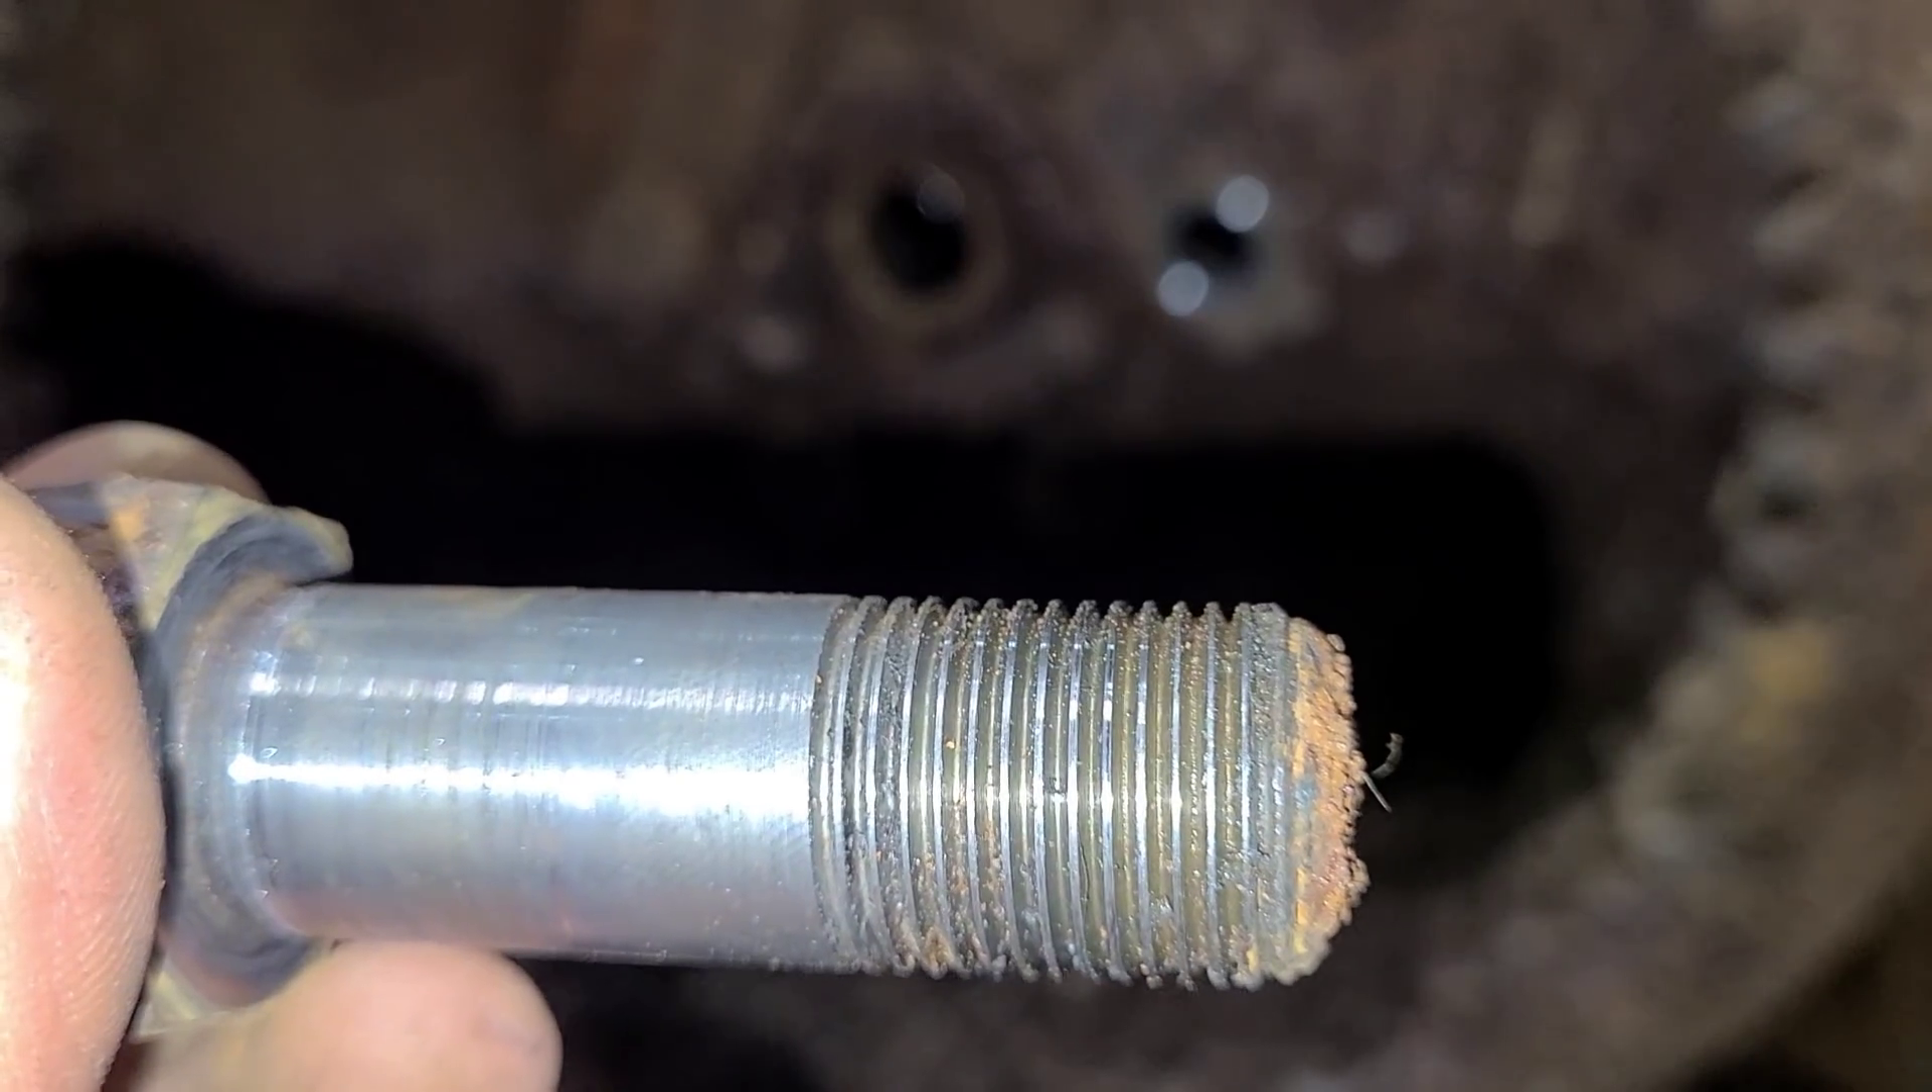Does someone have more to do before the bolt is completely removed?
No.